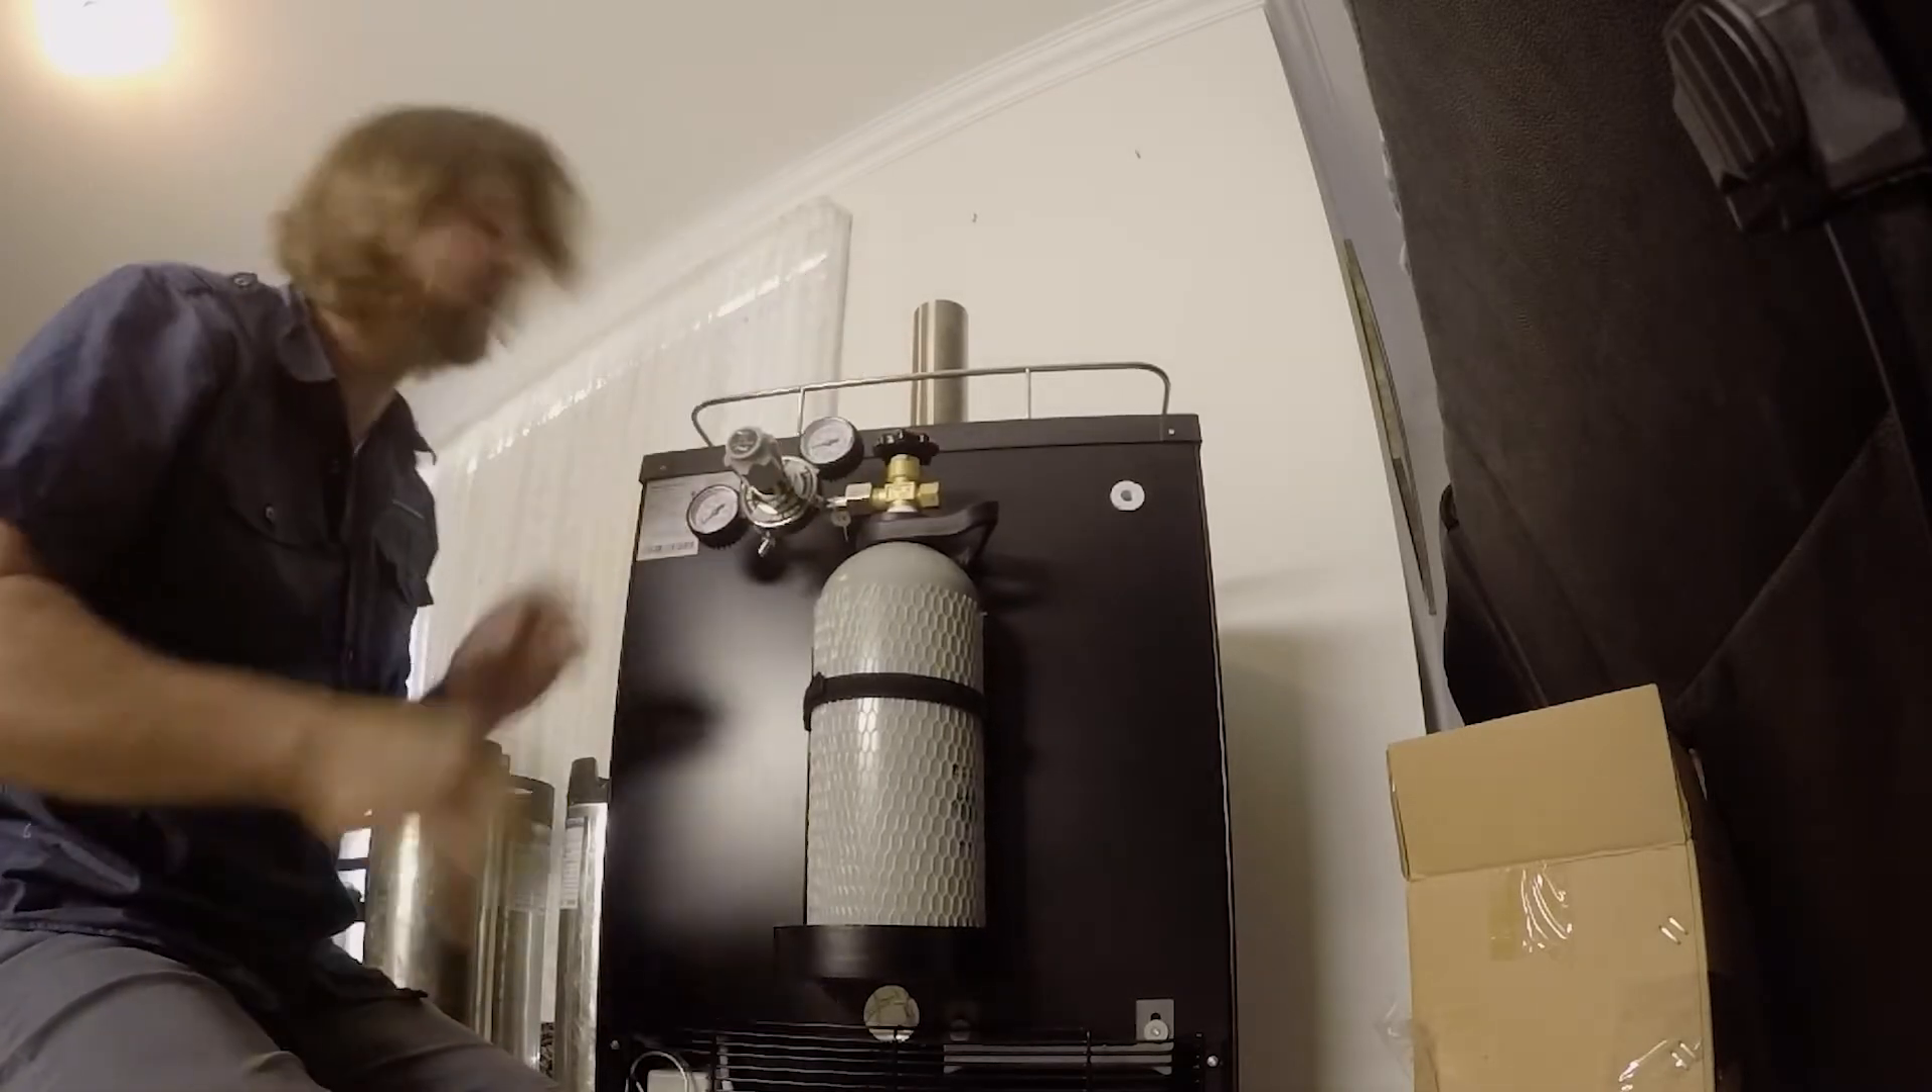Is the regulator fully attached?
Yes.